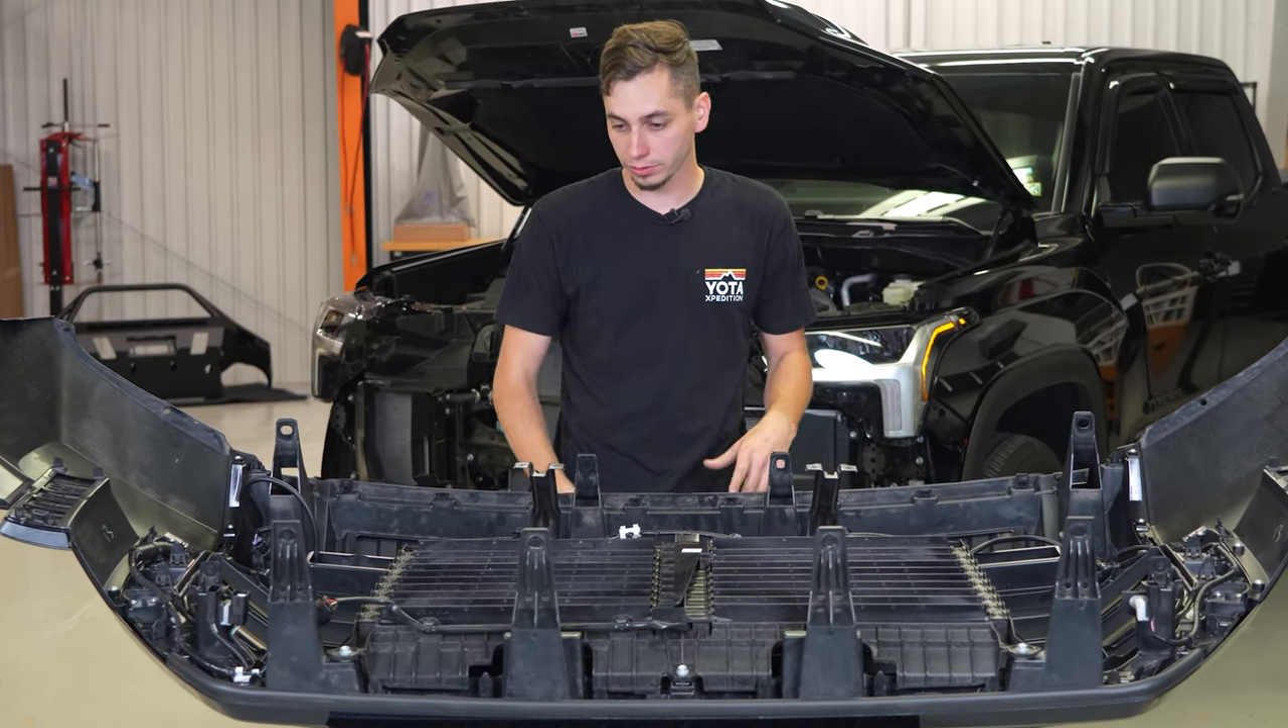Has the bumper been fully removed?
Yes.